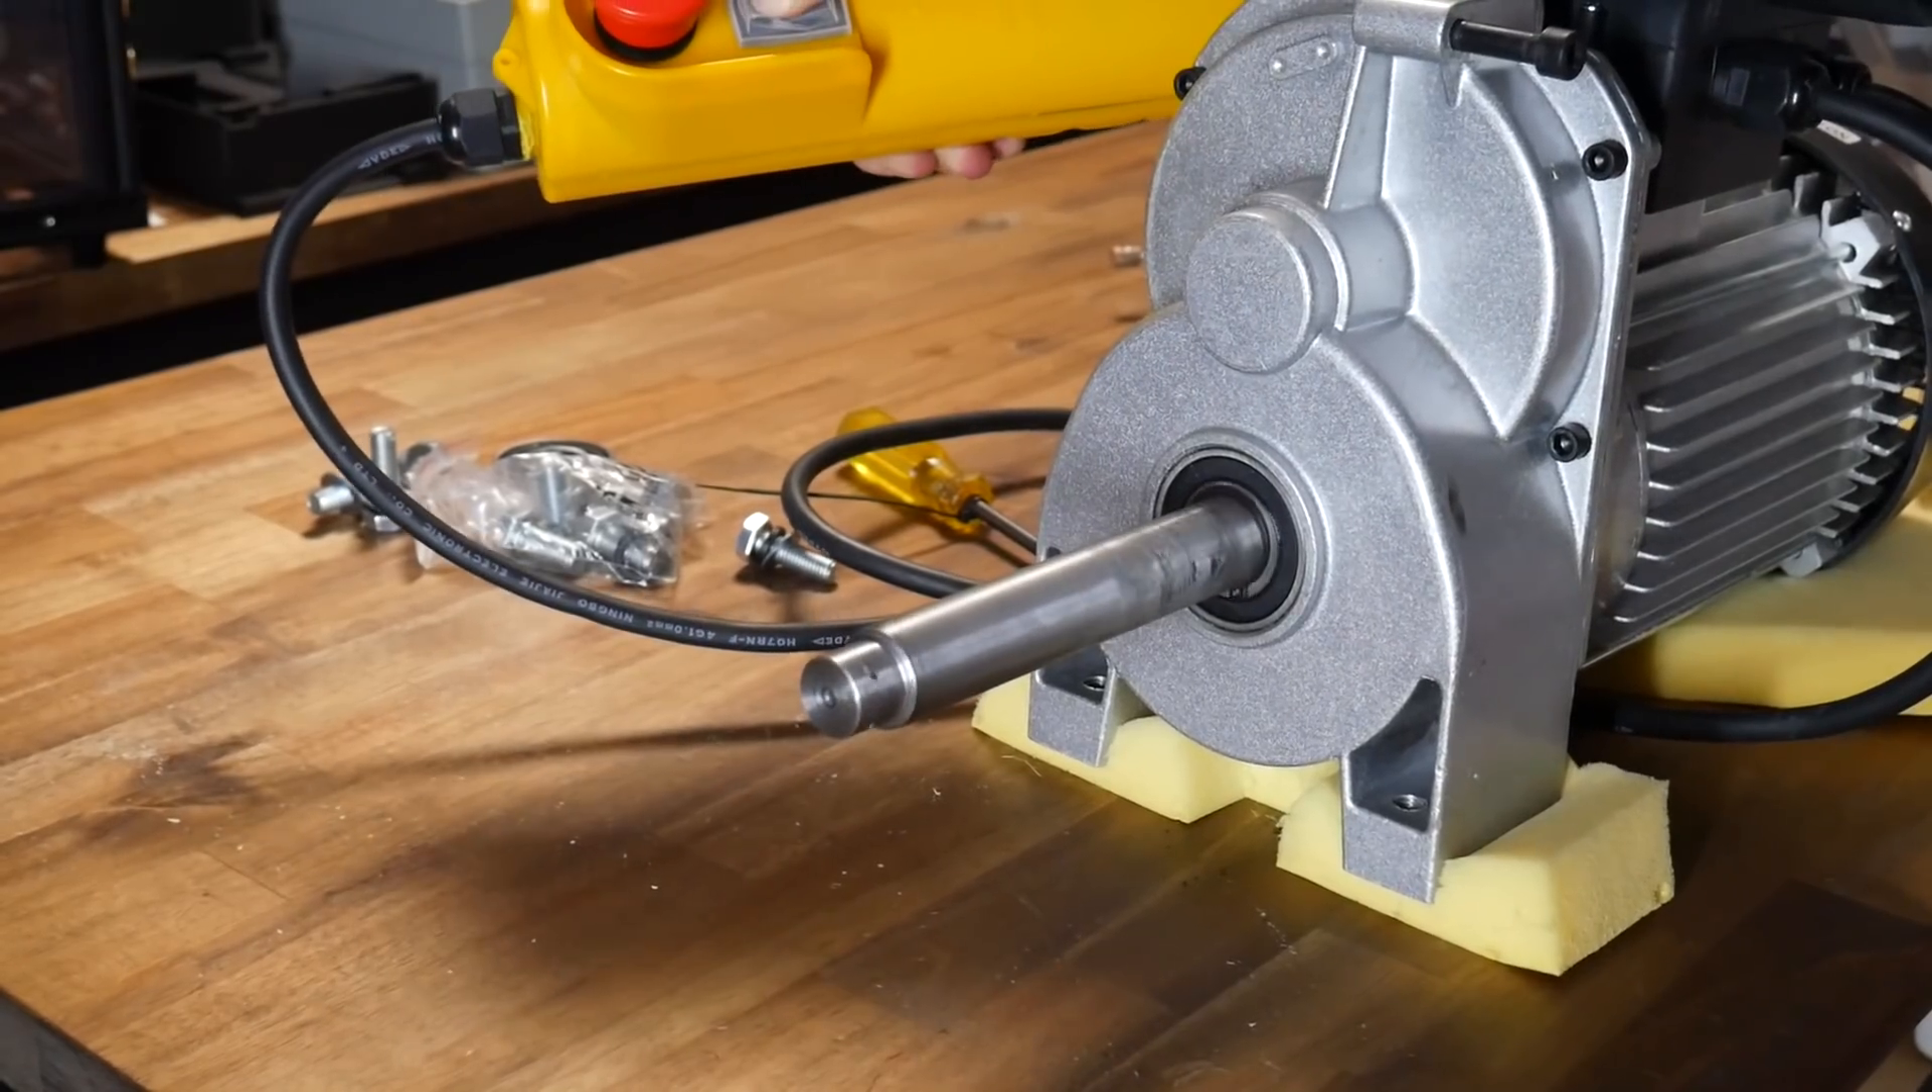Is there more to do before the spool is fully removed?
No.